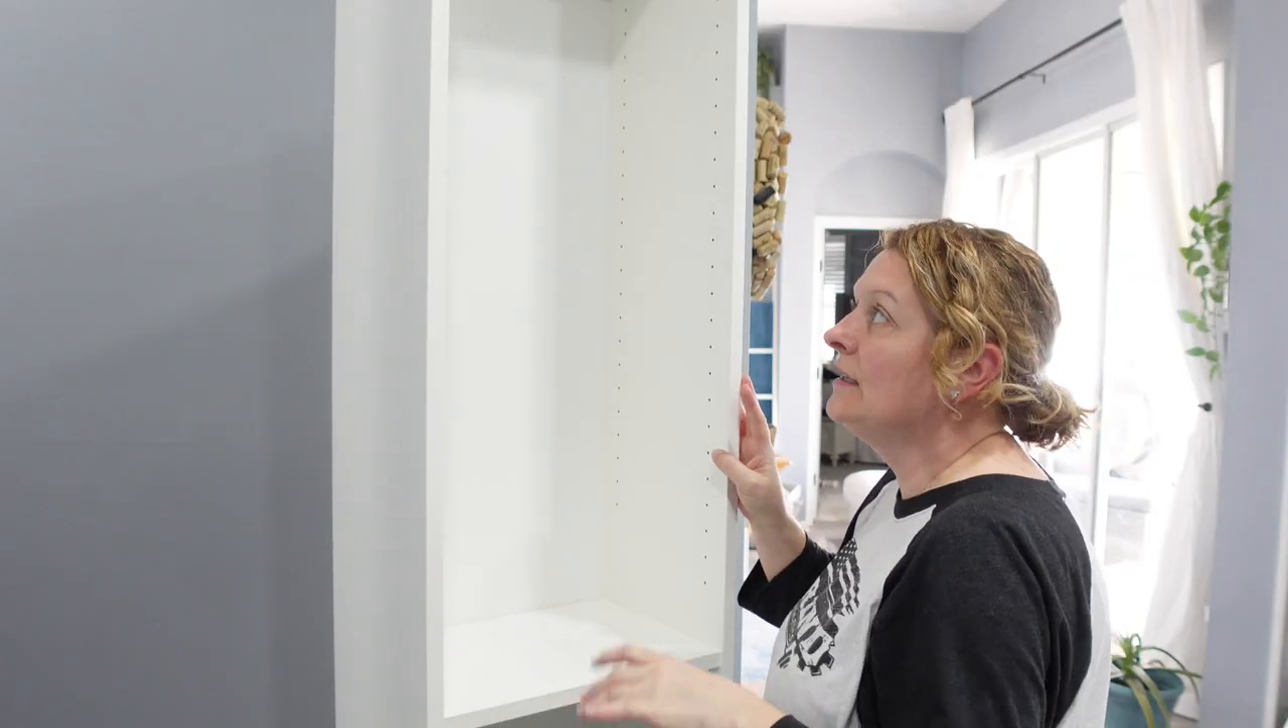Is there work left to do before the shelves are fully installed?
Yes.